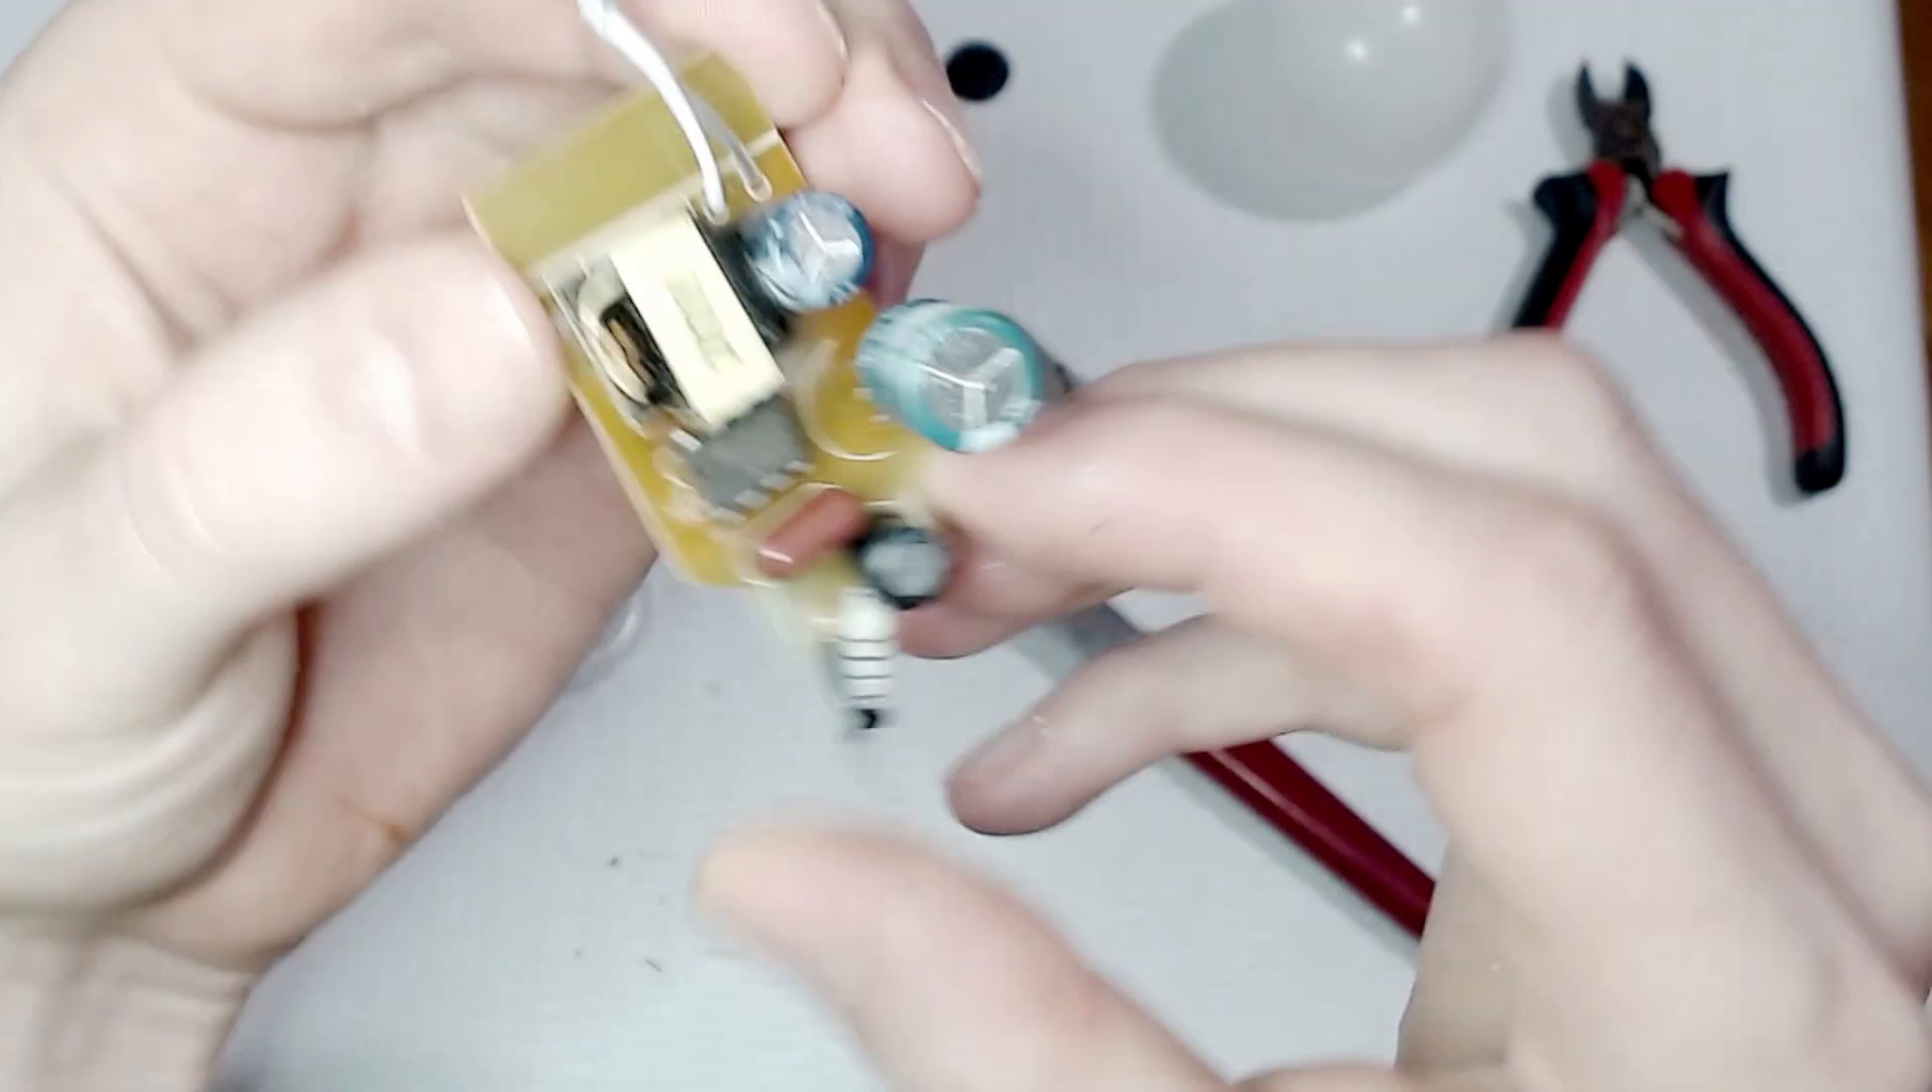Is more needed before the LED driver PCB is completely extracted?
No.